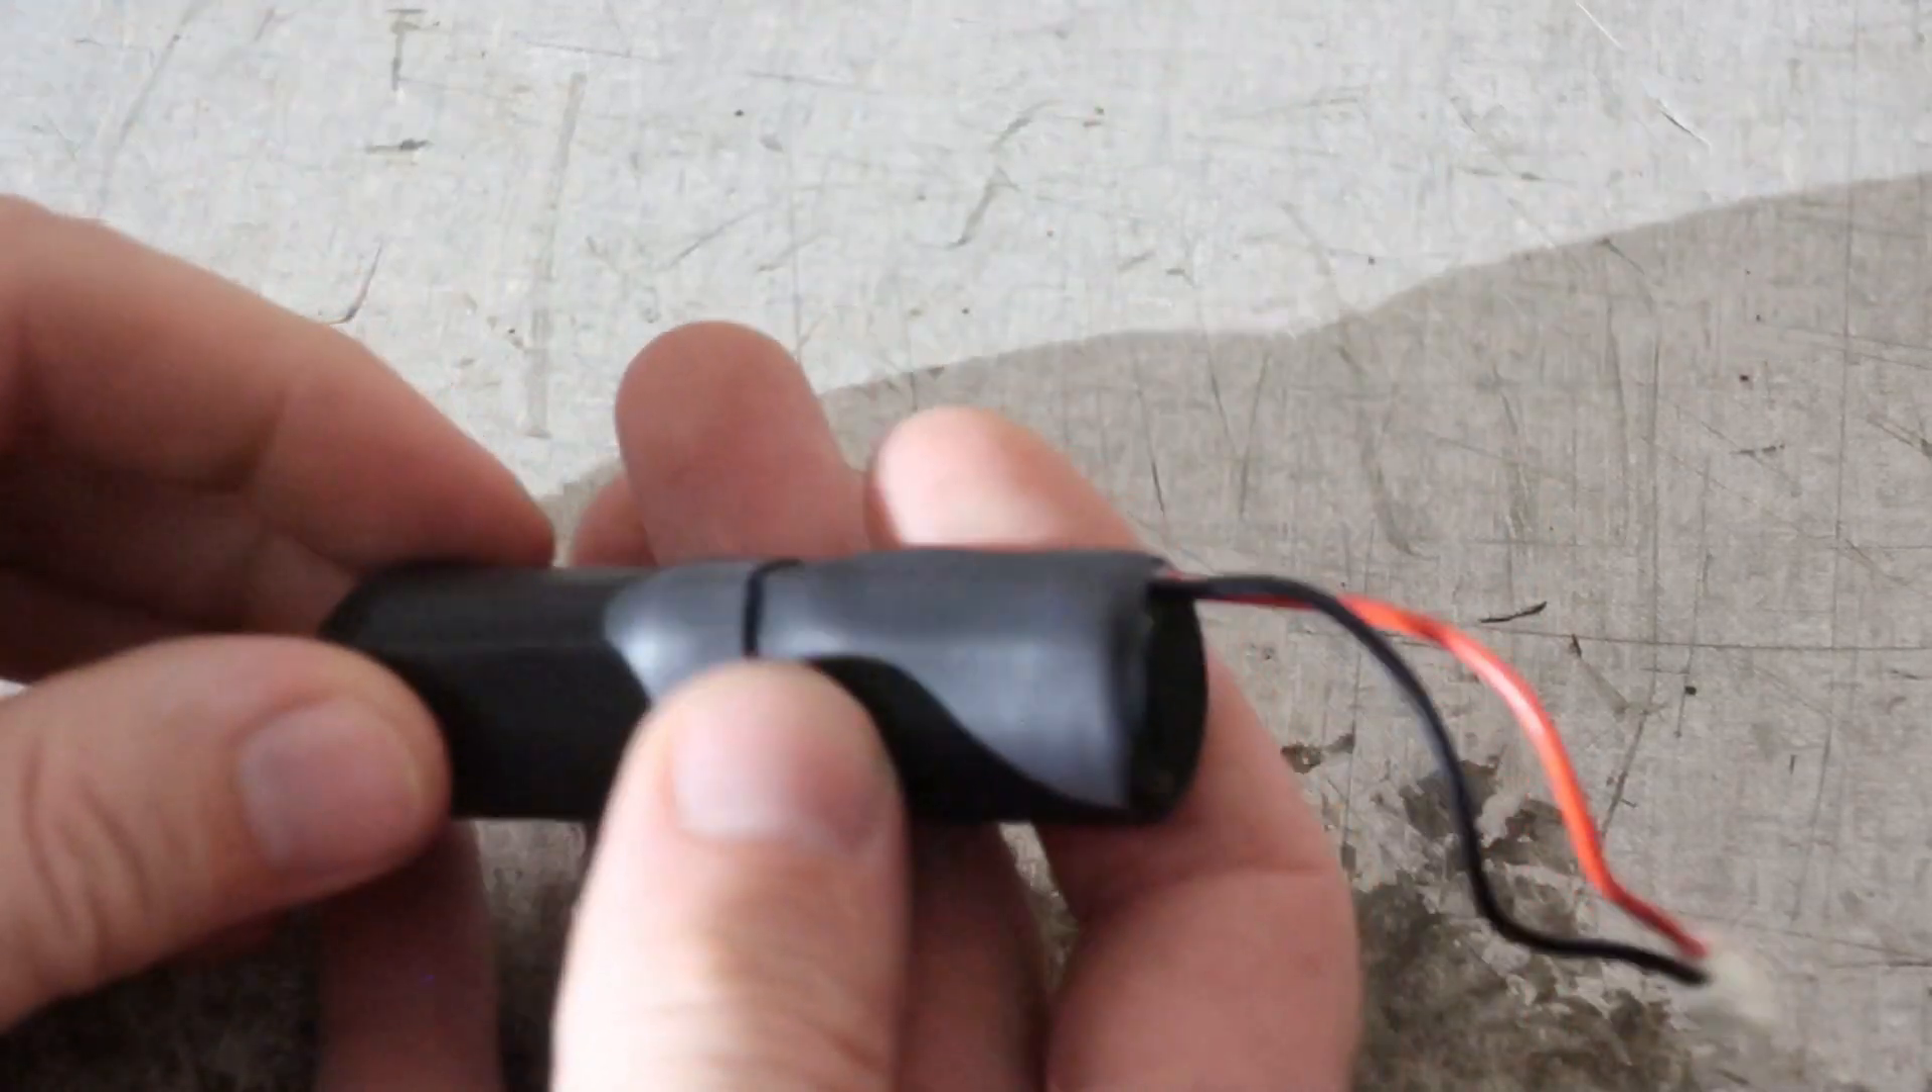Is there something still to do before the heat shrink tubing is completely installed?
No.